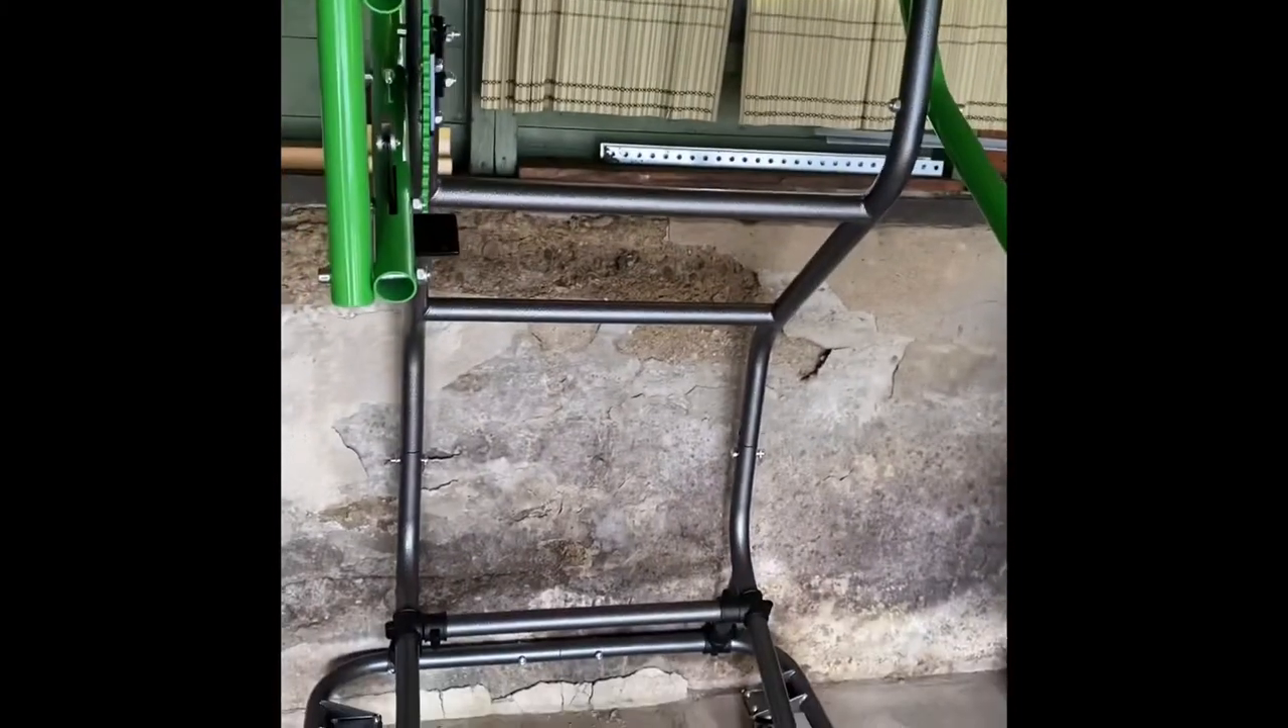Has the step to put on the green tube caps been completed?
No.